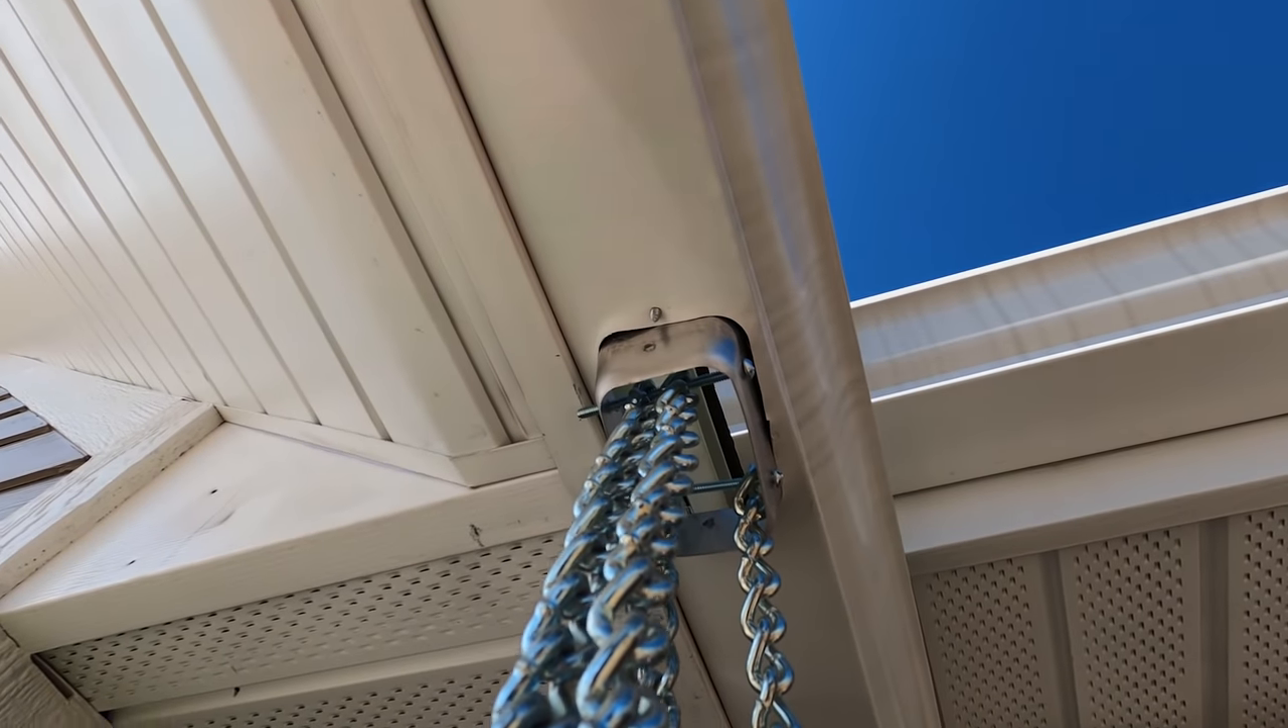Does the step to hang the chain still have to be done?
No.